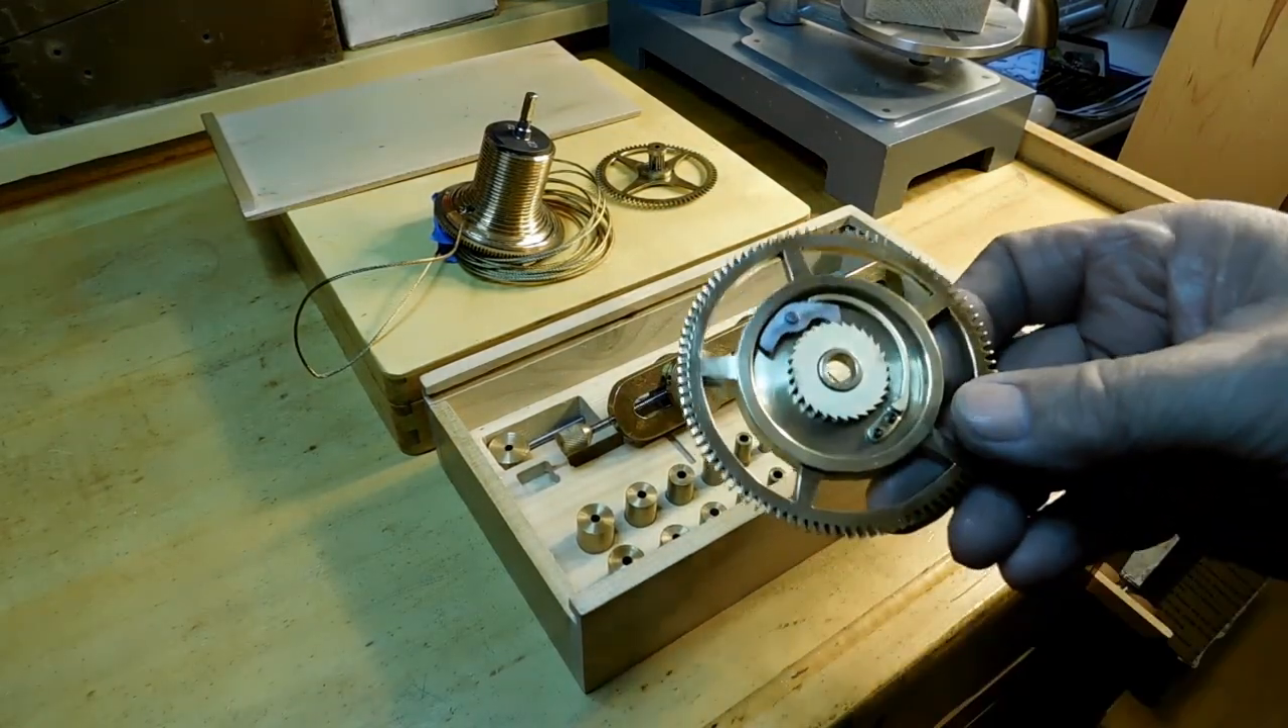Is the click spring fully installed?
Yes.